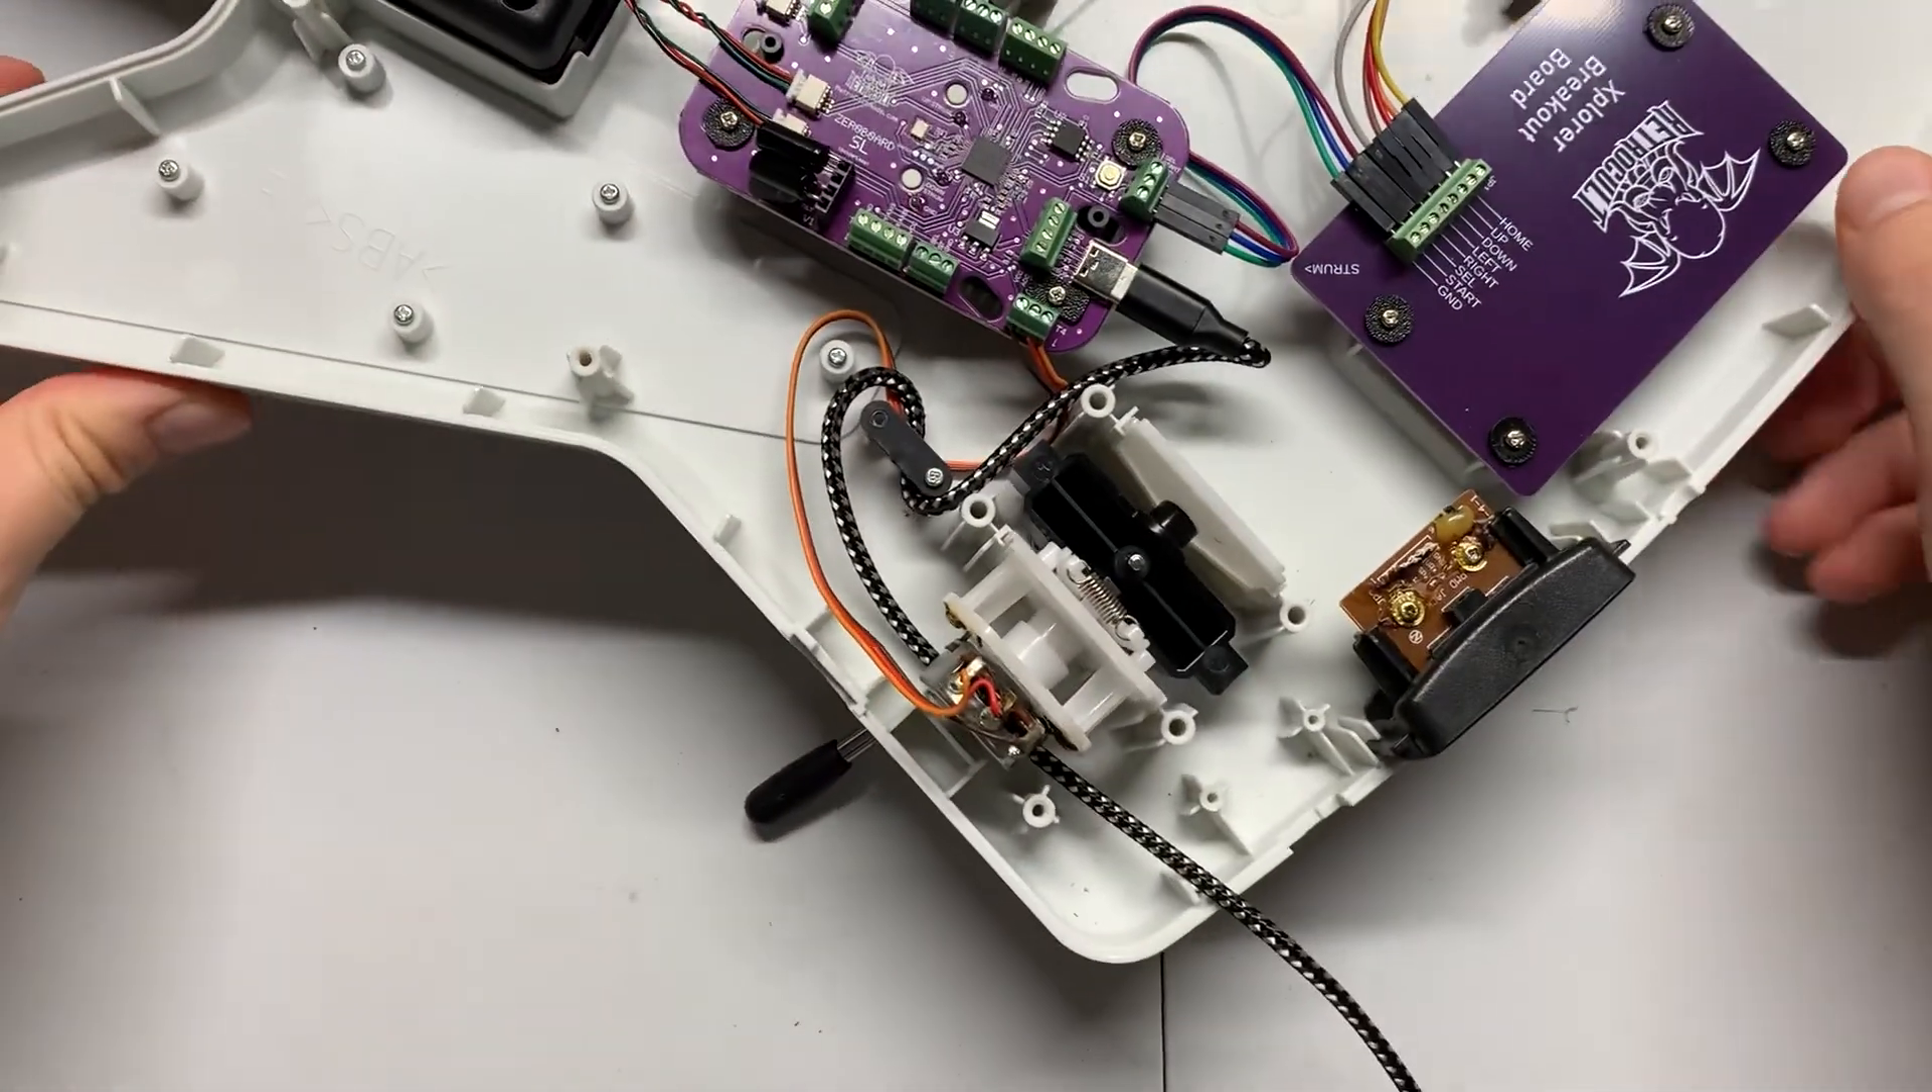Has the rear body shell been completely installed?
No.